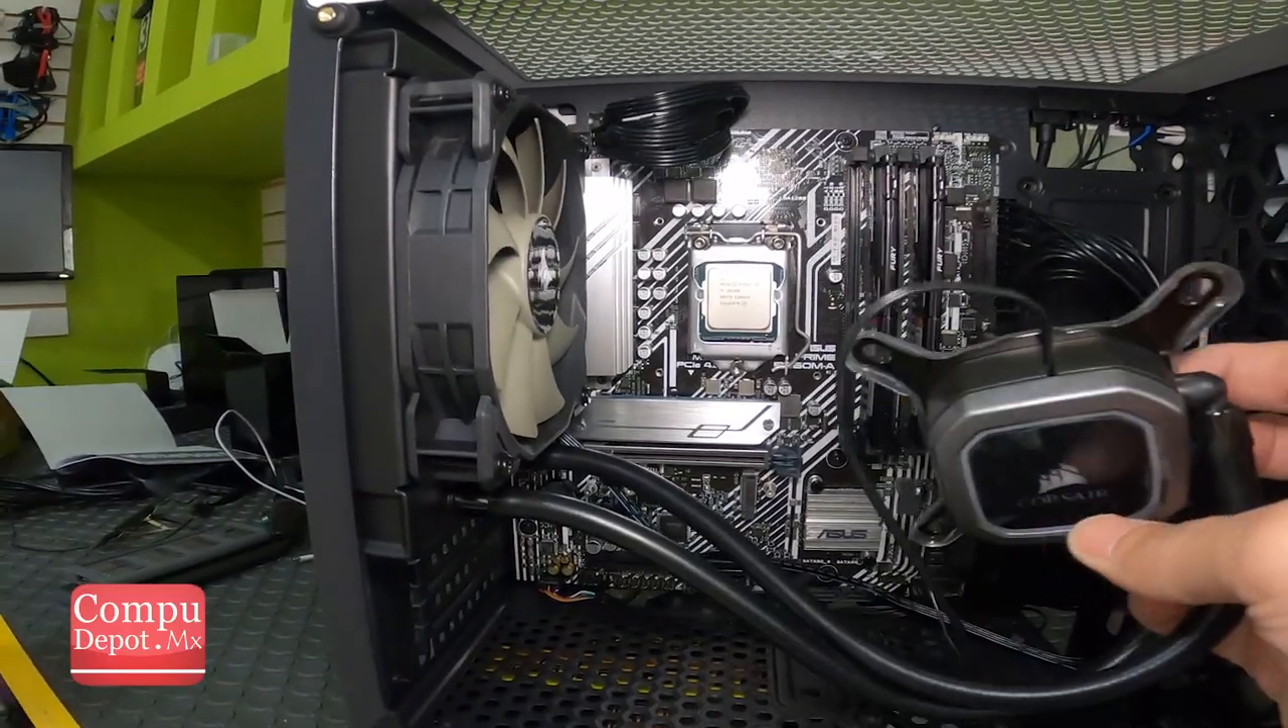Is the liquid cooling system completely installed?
No.